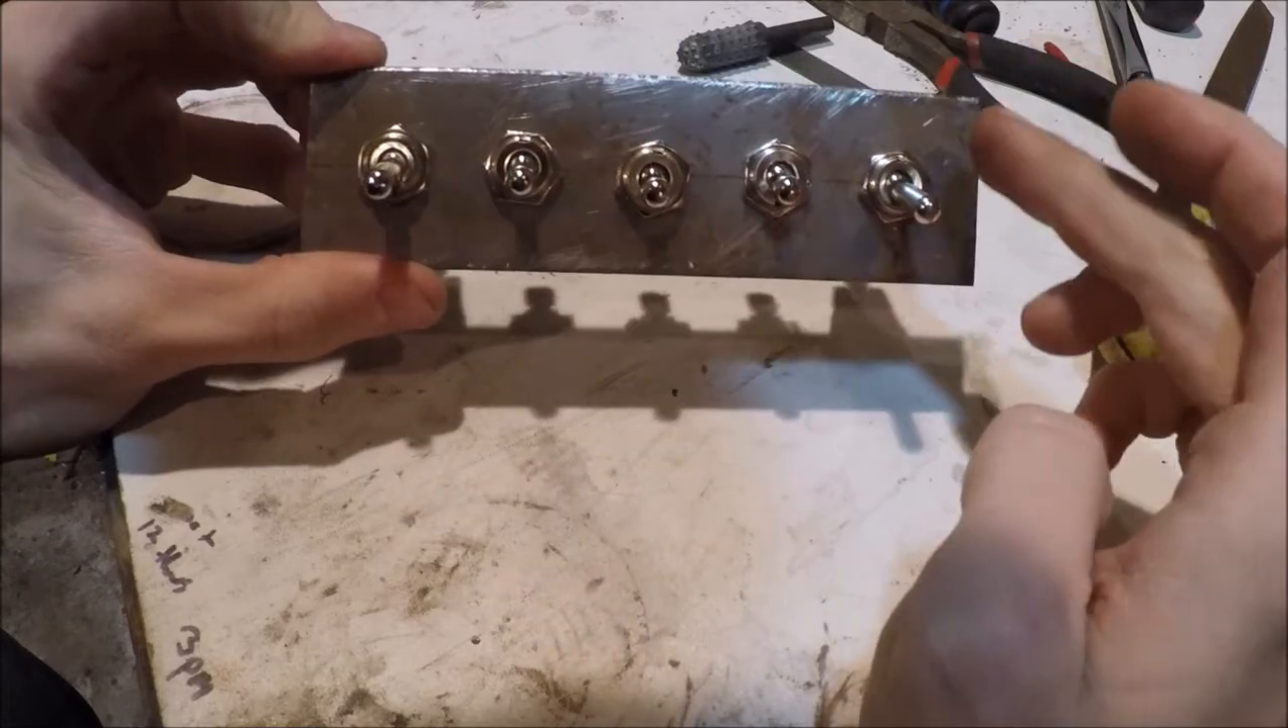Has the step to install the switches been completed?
Yes.